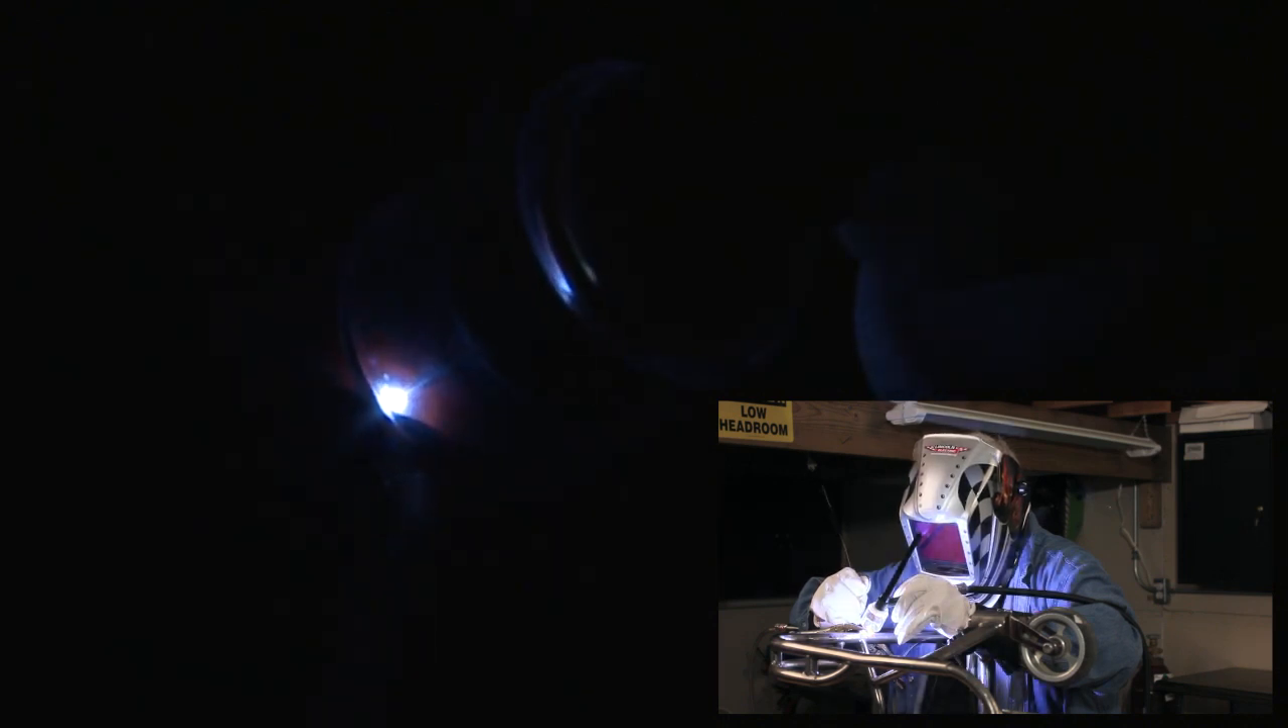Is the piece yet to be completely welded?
Yes.